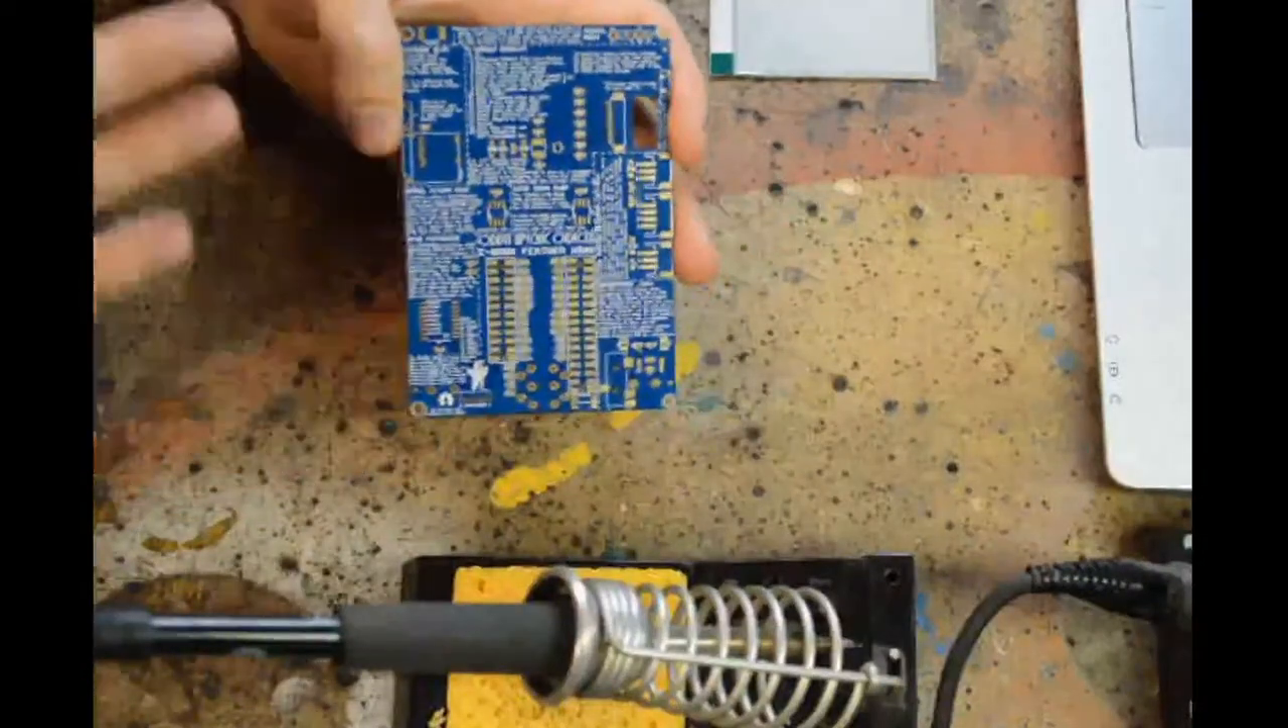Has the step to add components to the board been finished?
No.